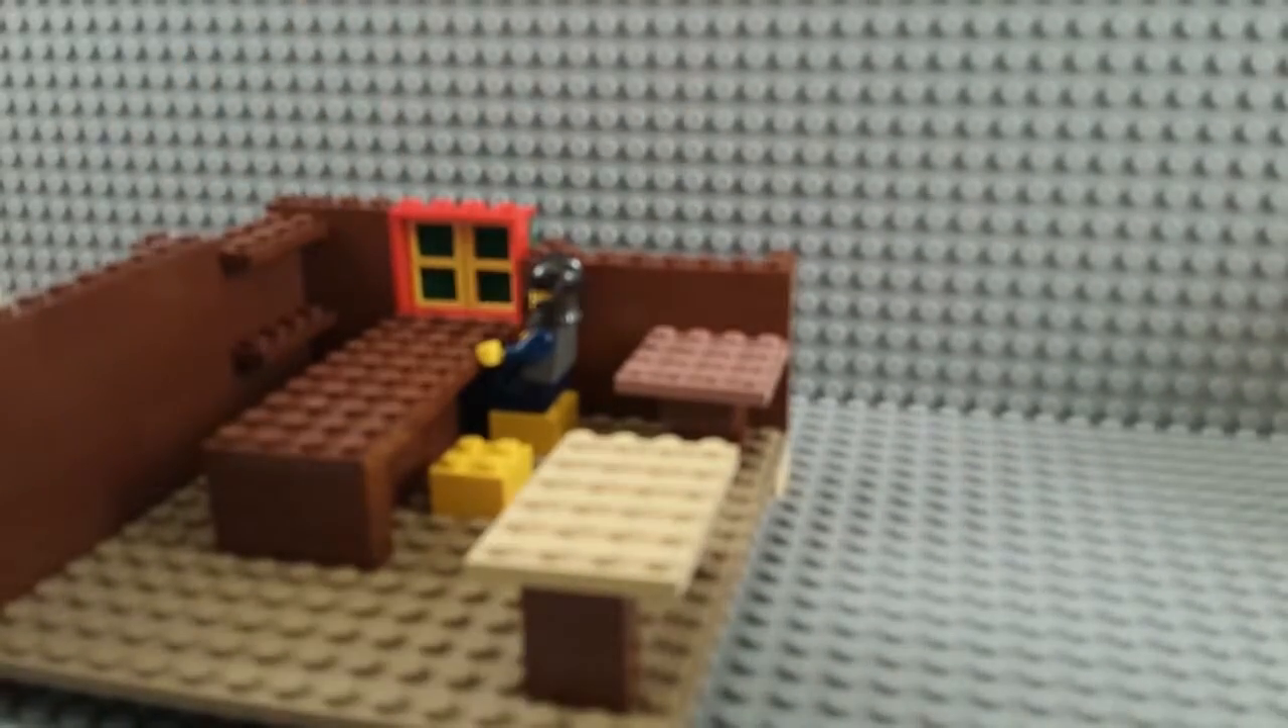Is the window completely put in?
Yes.